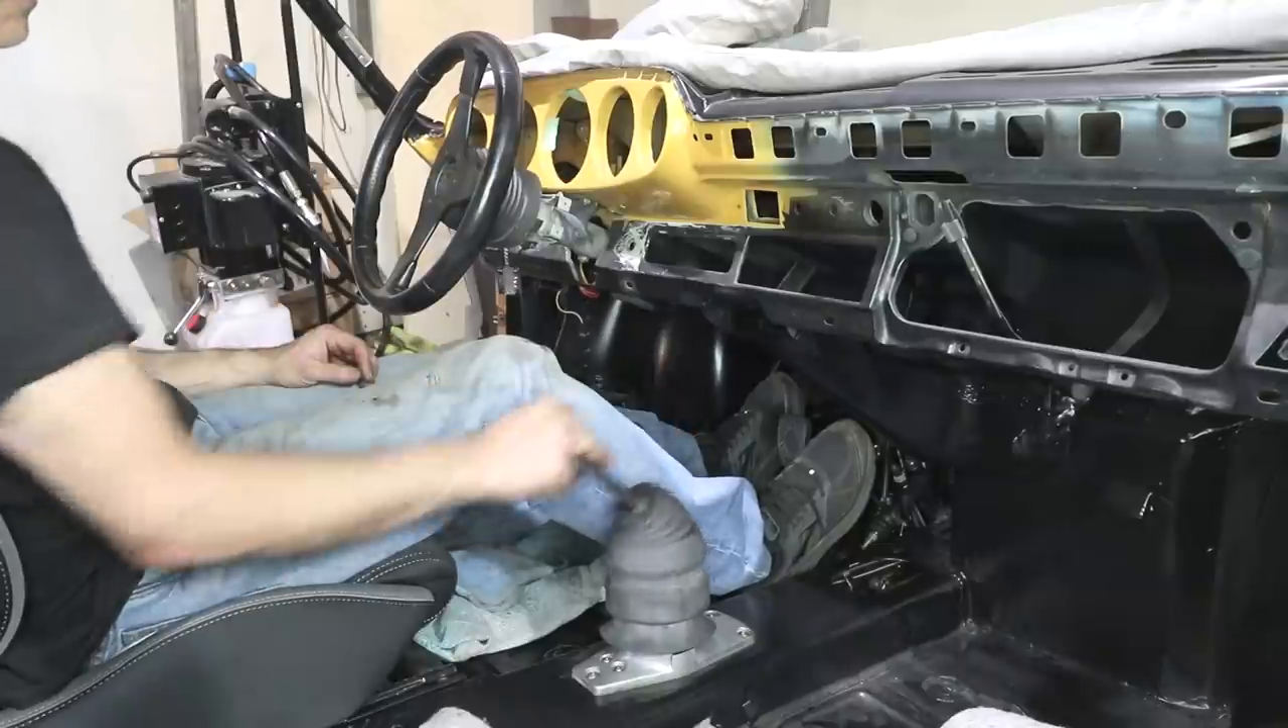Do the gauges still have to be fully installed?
Yes.